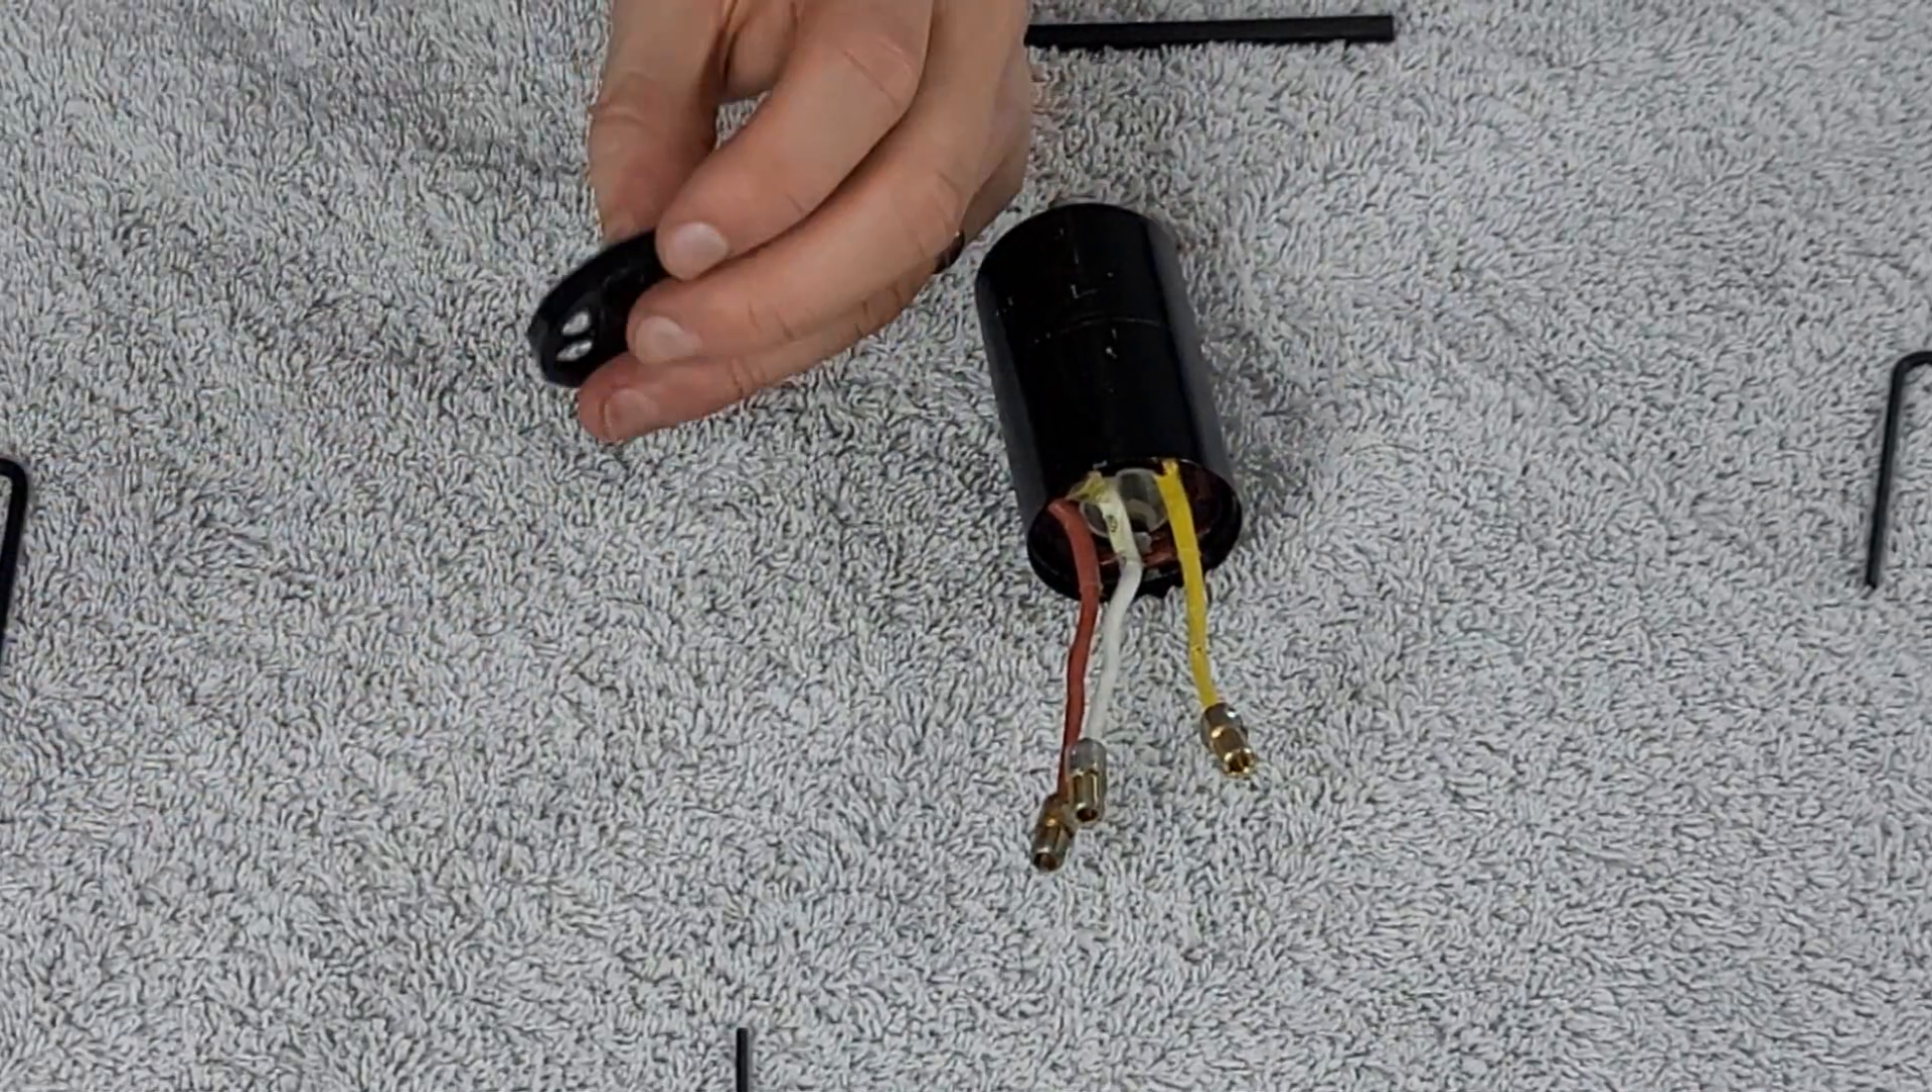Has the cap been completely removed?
Yes.